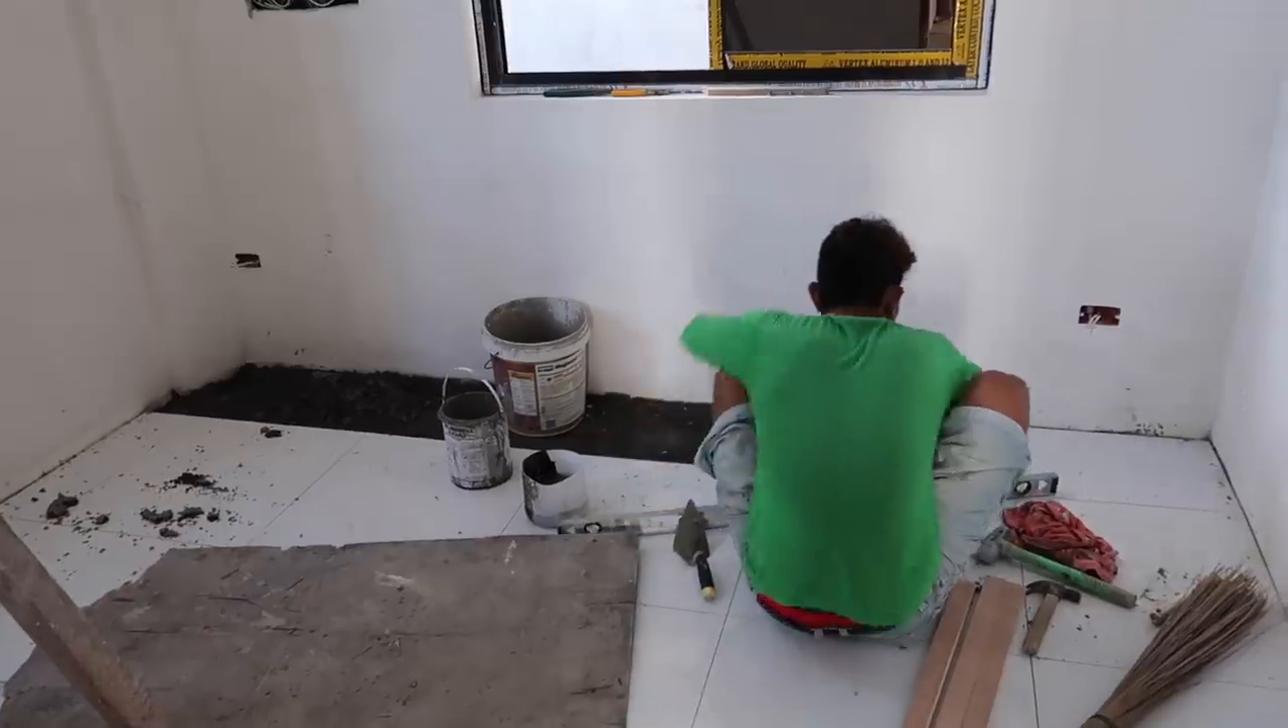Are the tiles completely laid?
No.